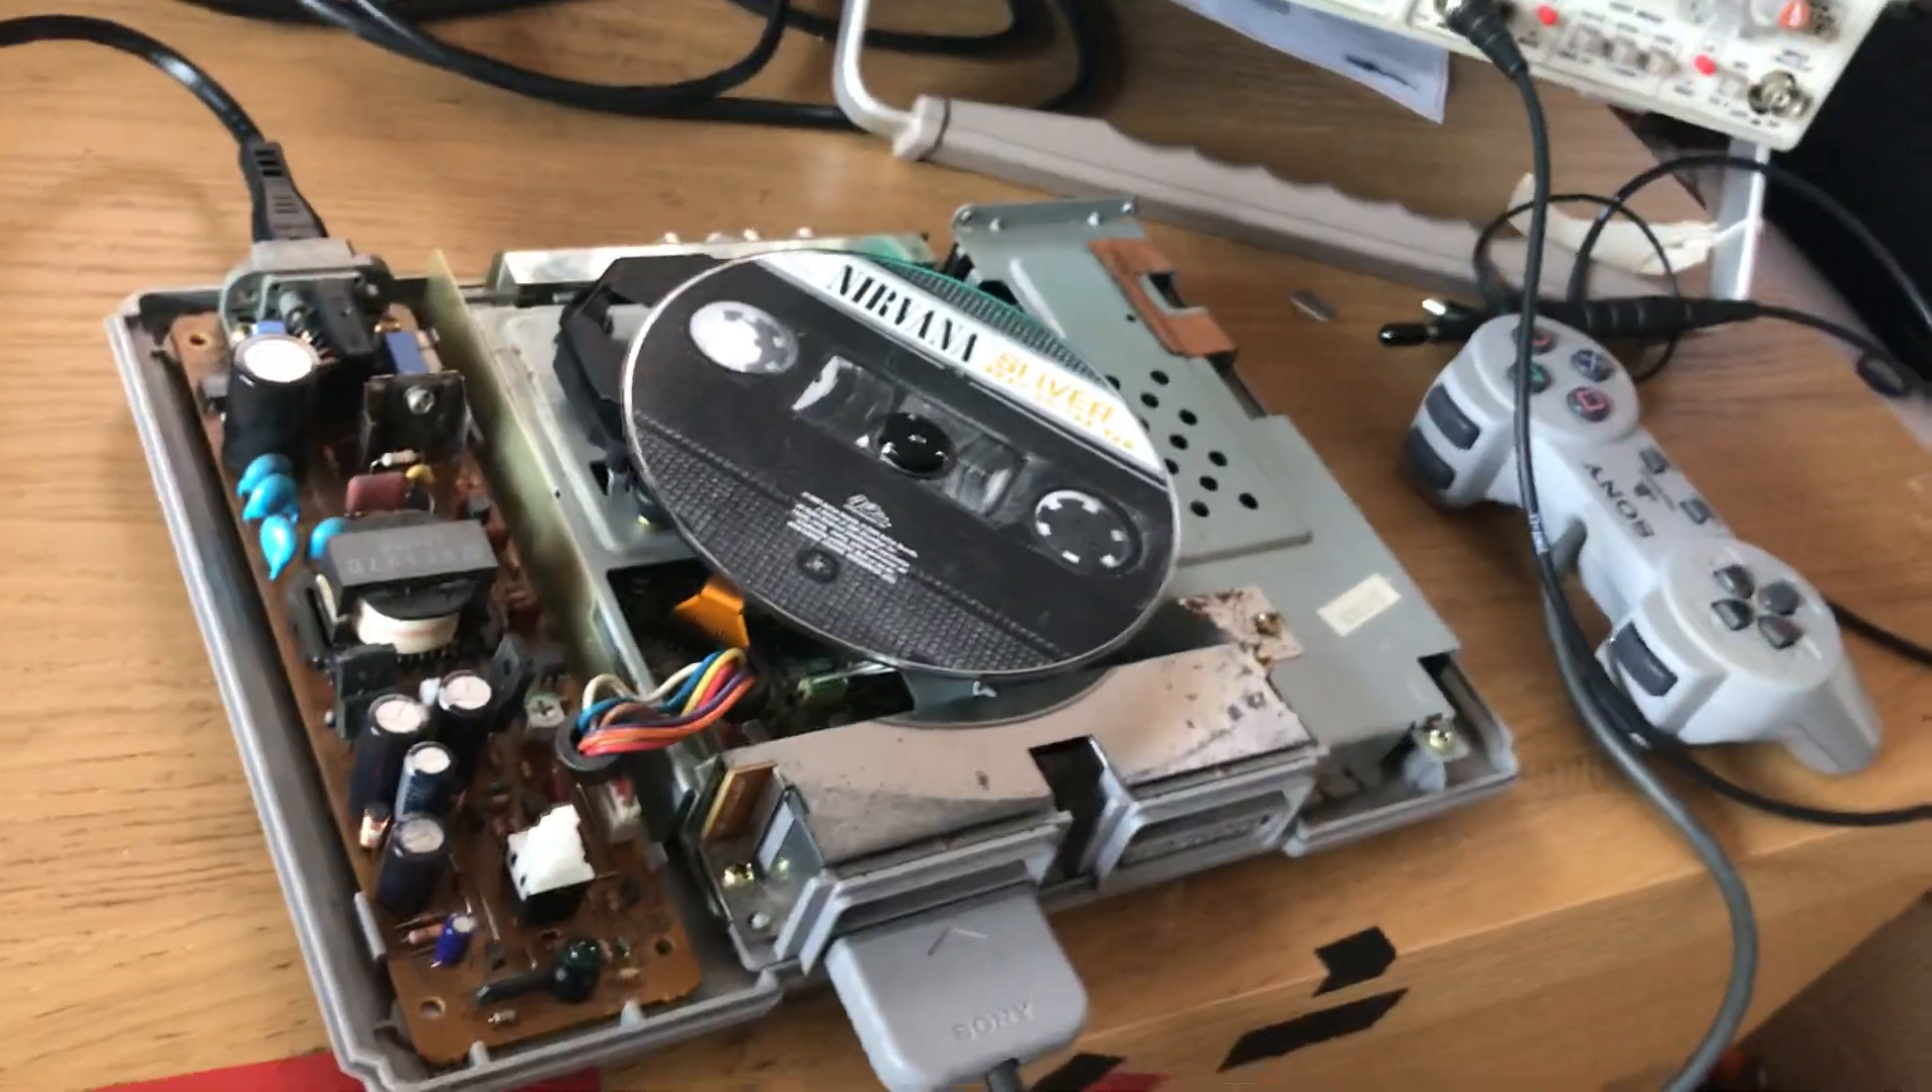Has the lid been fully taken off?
Yes.